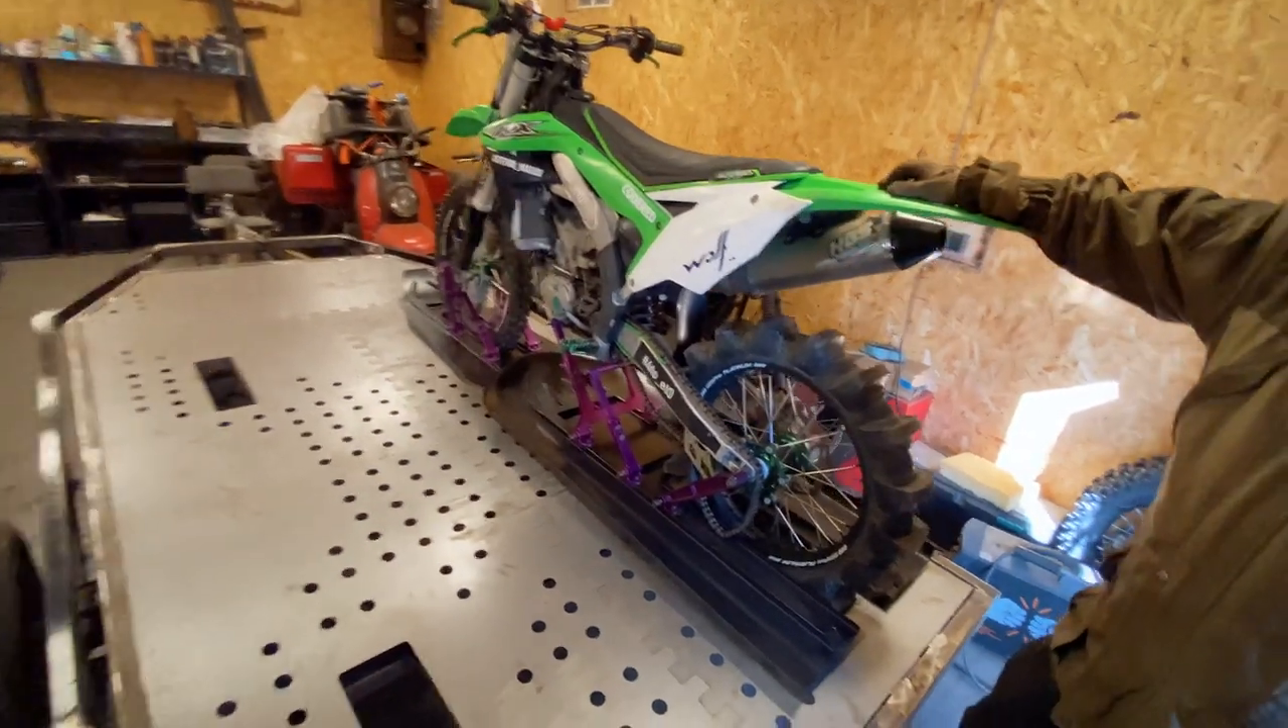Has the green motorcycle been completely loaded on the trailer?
Yes.